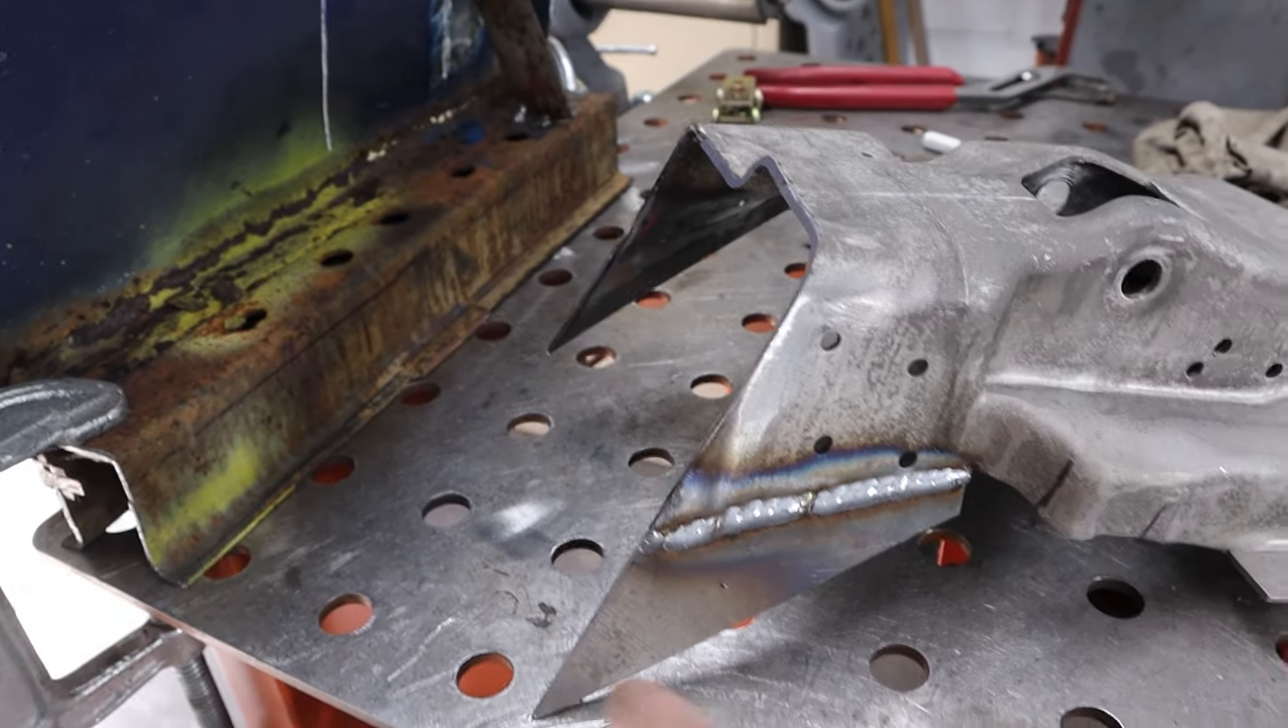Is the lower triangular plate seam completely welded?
Yes.